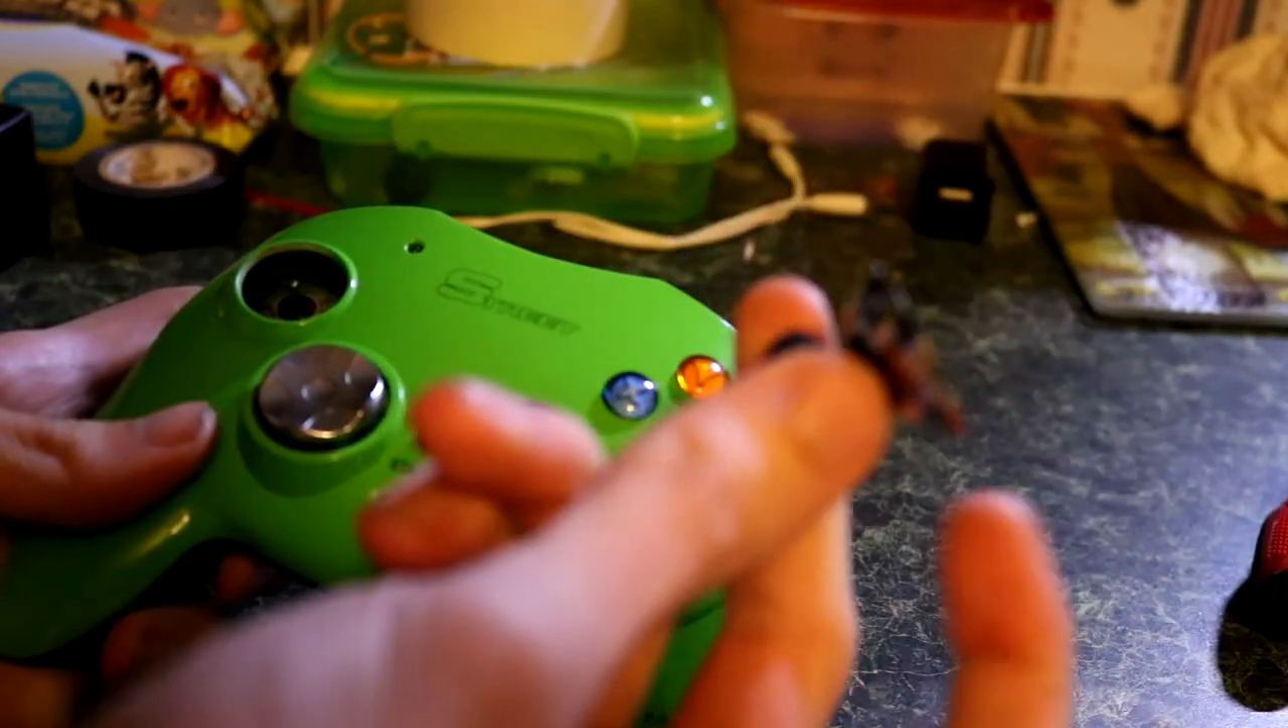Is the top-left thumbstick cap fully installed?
No.